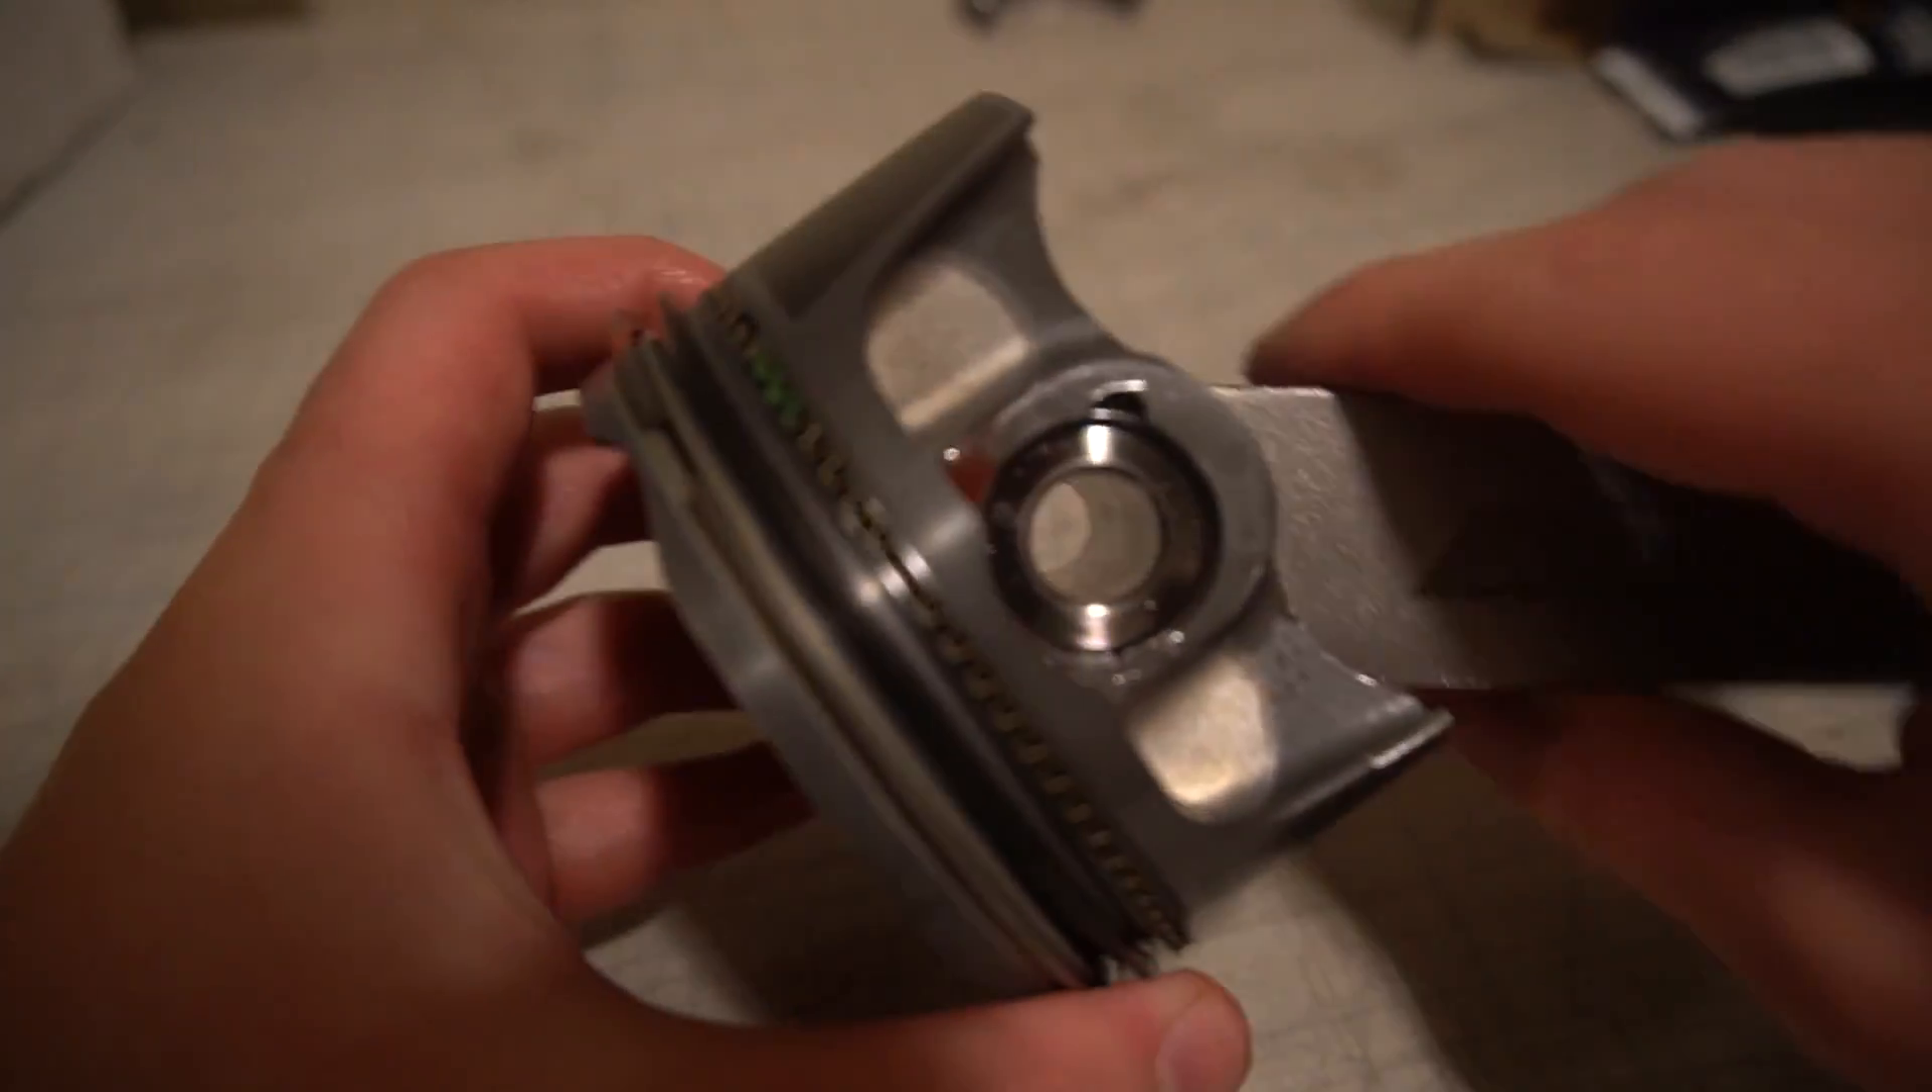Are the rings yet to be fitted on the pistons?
No.